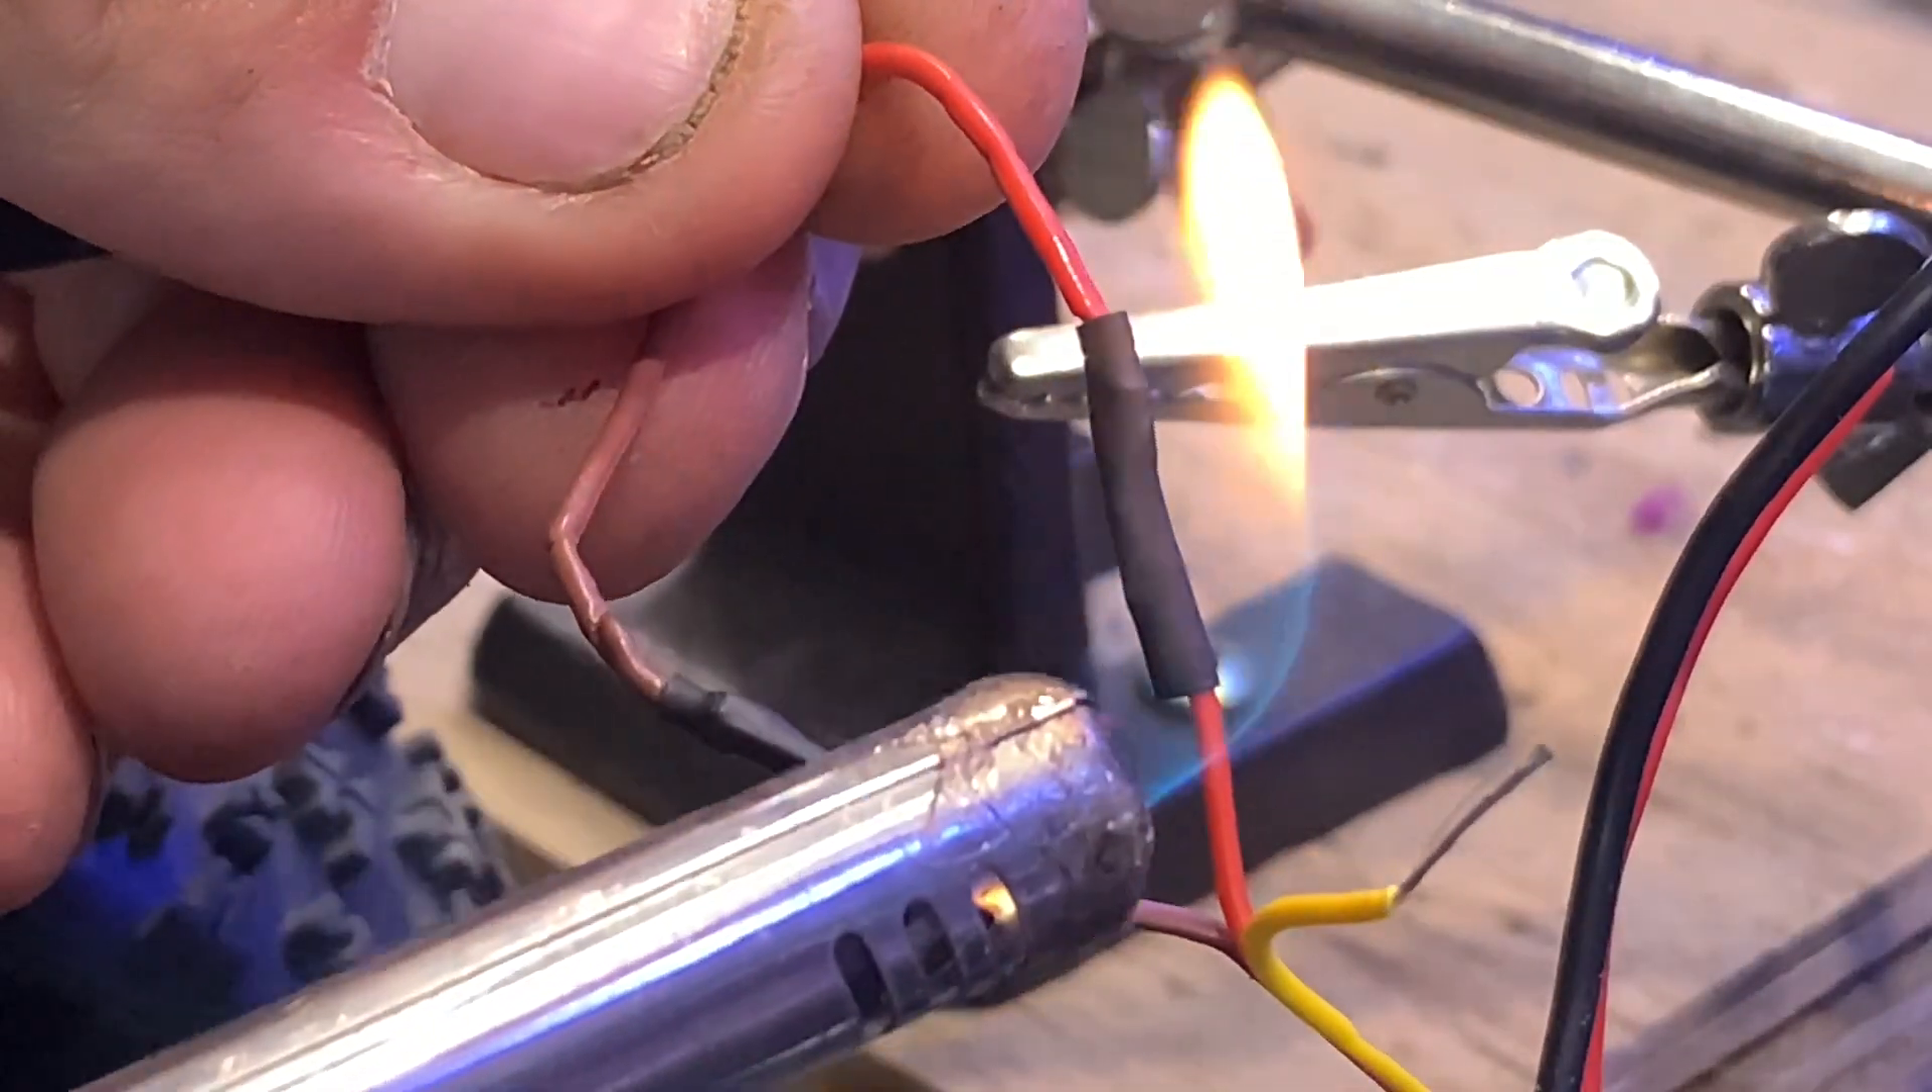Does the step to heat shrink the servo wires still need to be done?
Yes.